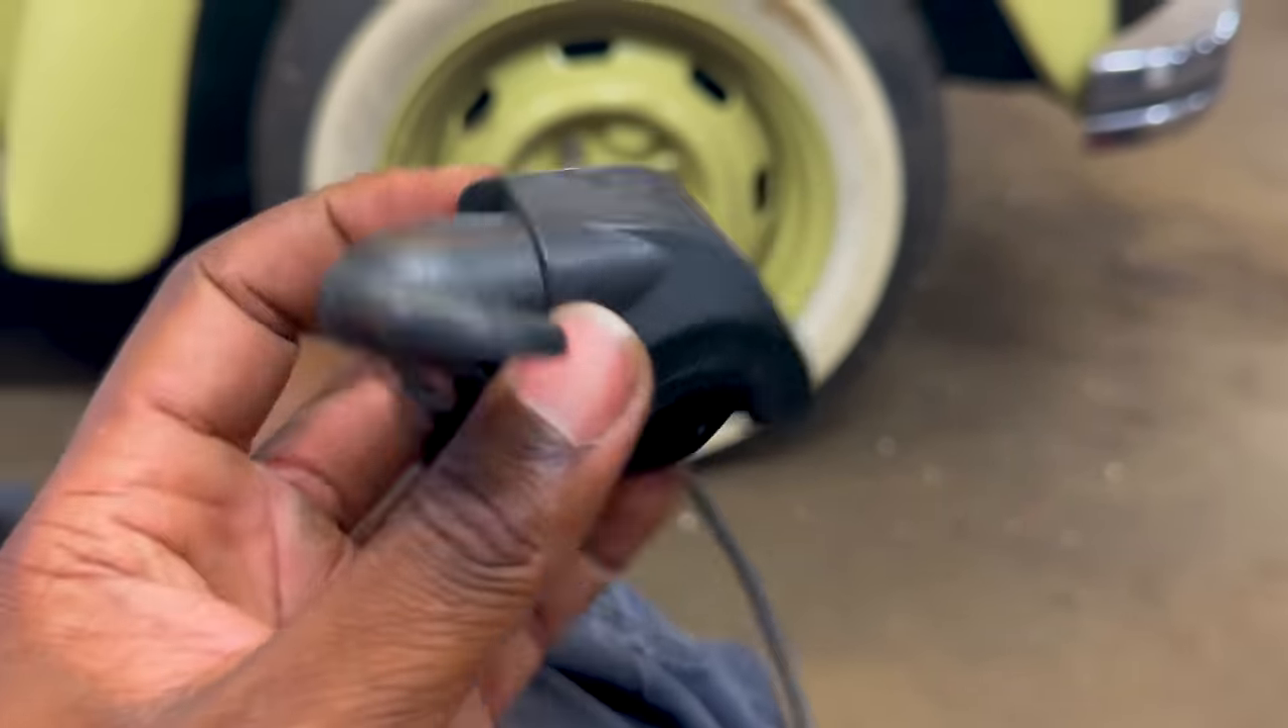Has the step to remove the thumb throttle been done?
Yes.